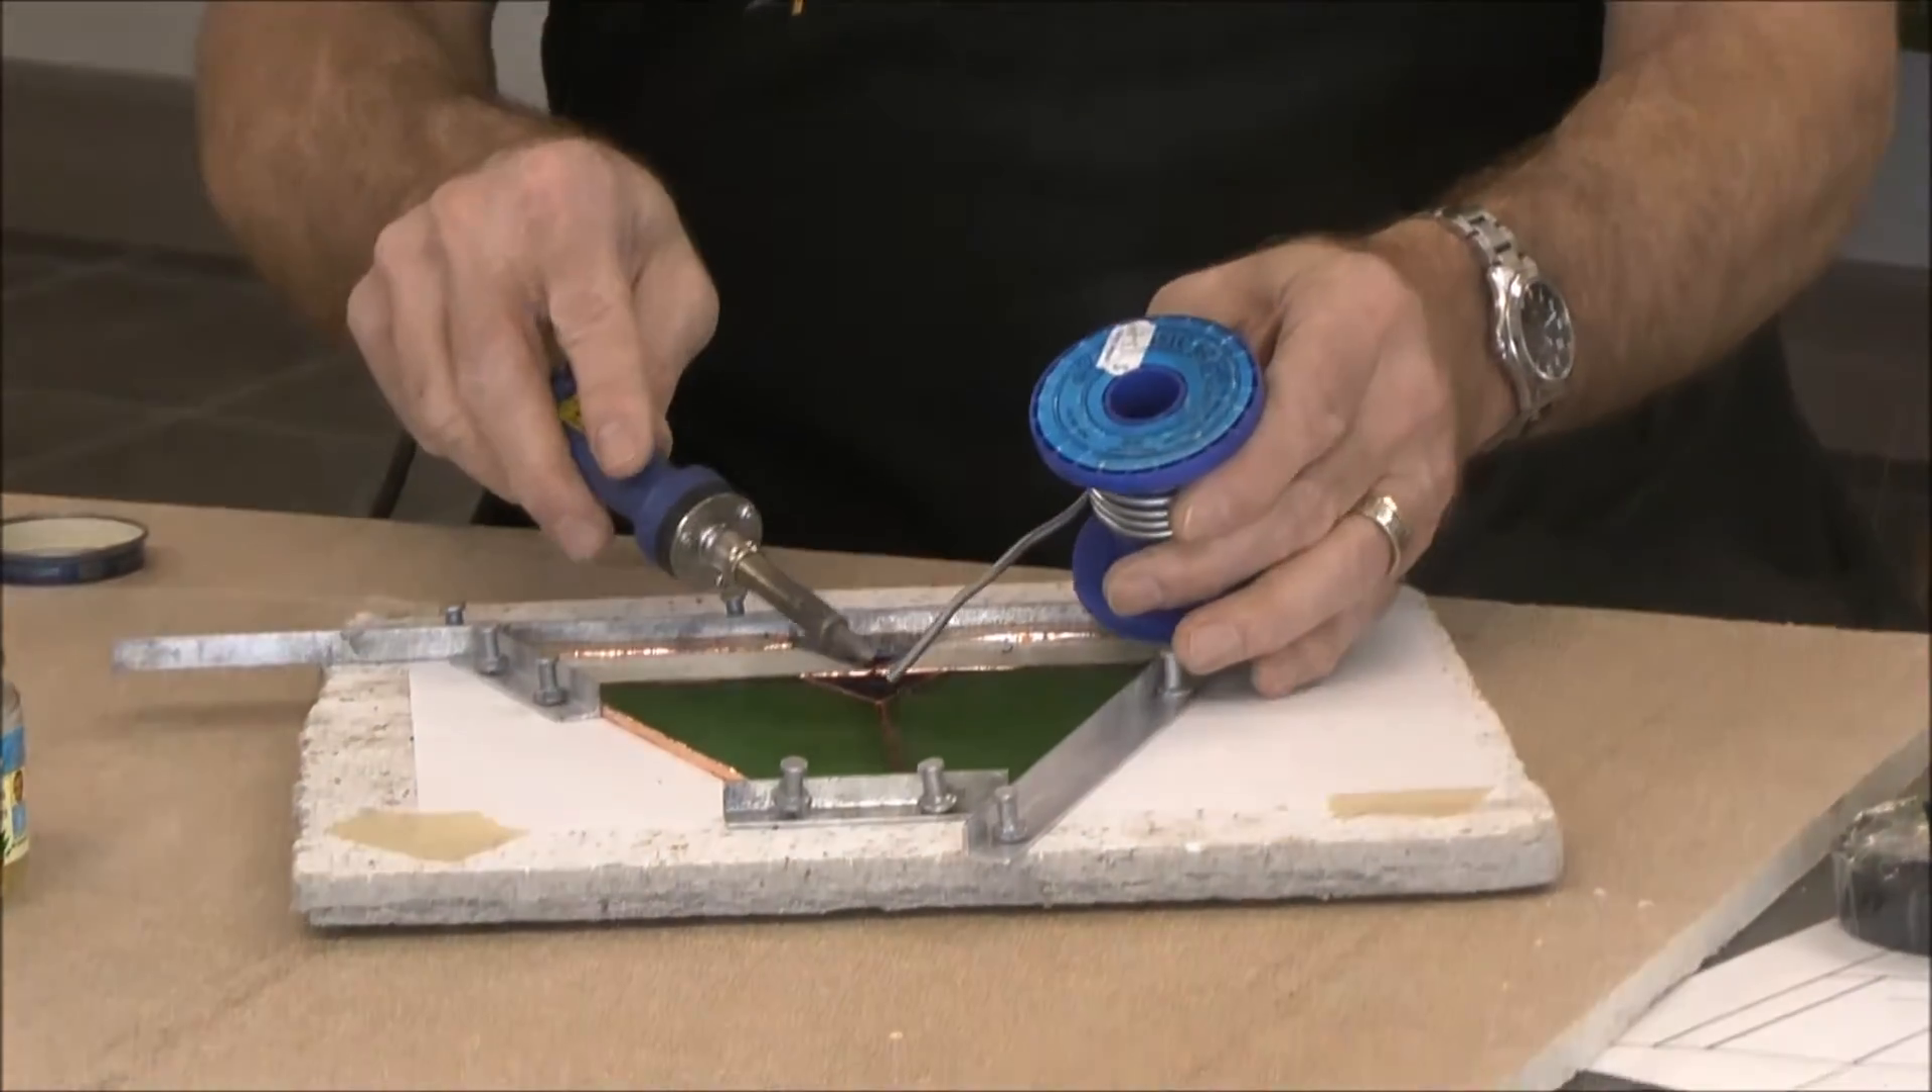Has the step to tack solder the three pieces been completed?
No.